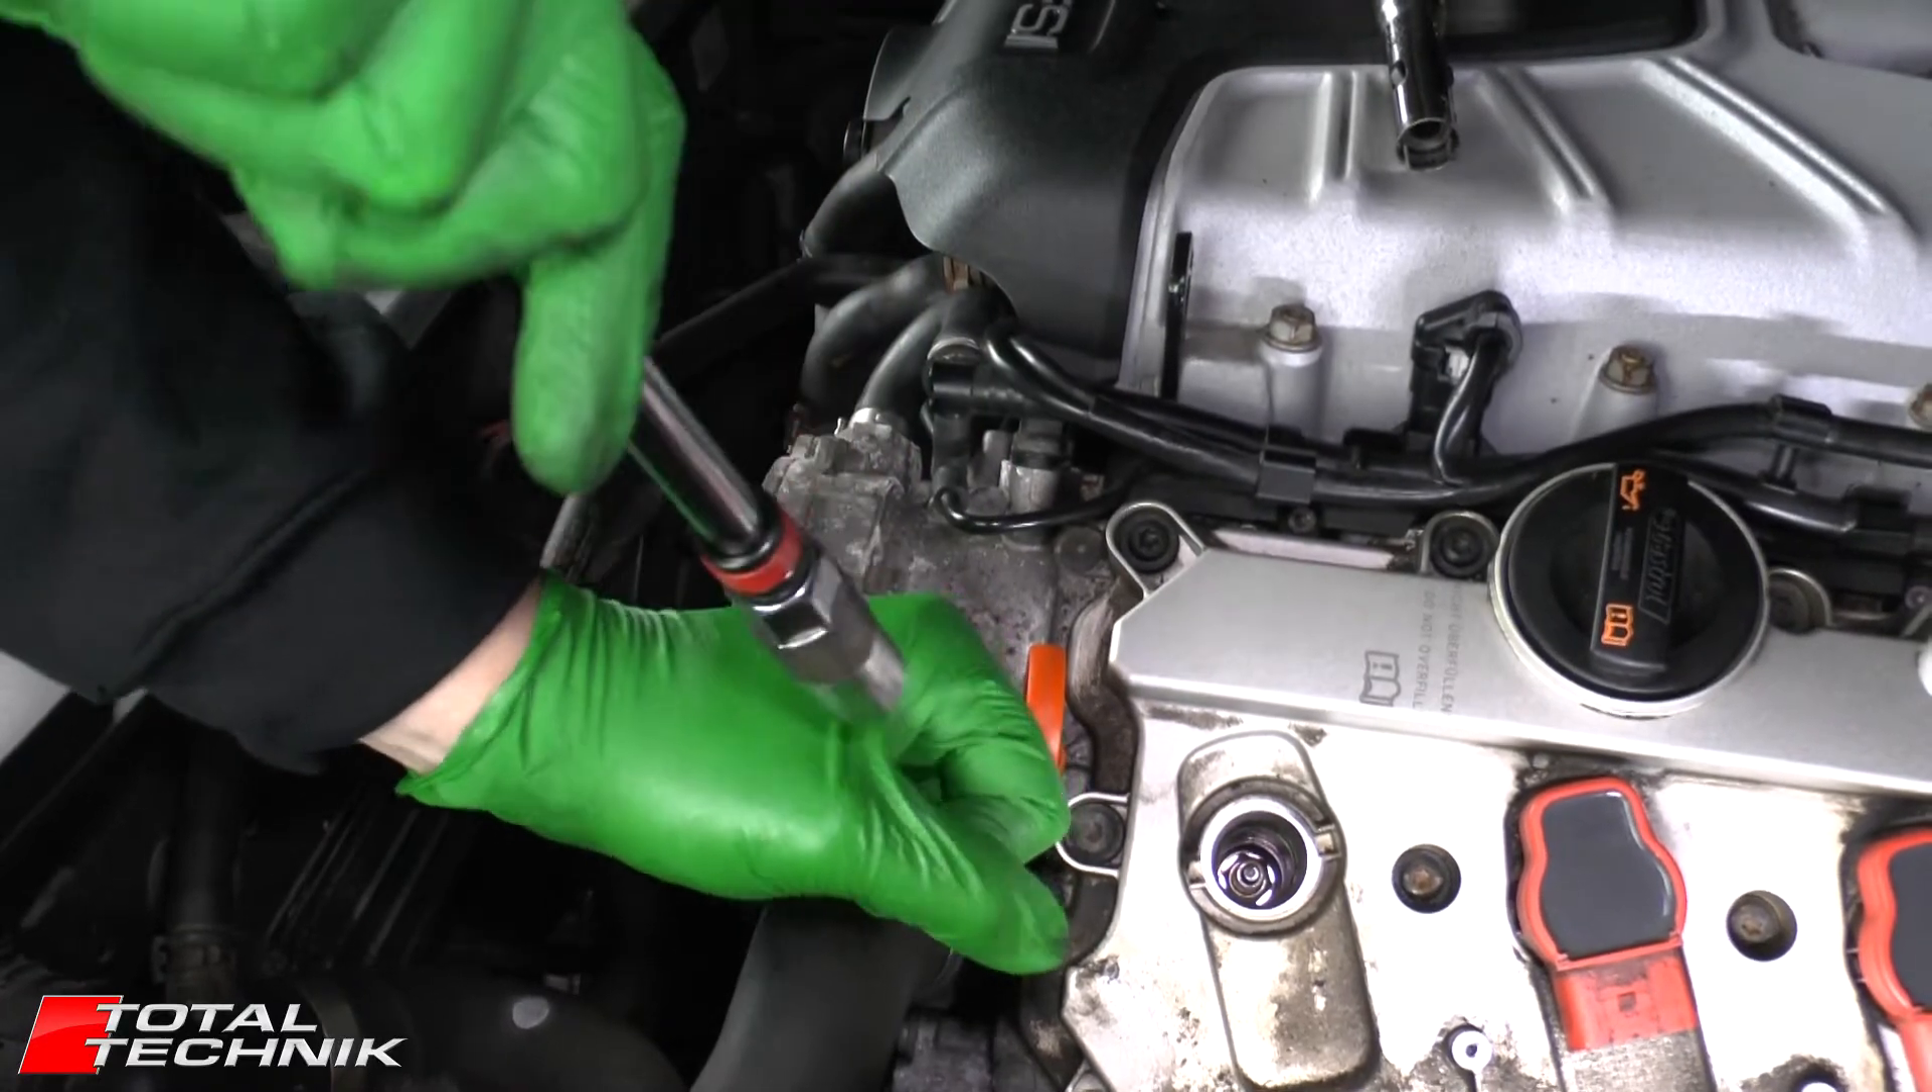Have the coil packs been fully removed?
No.